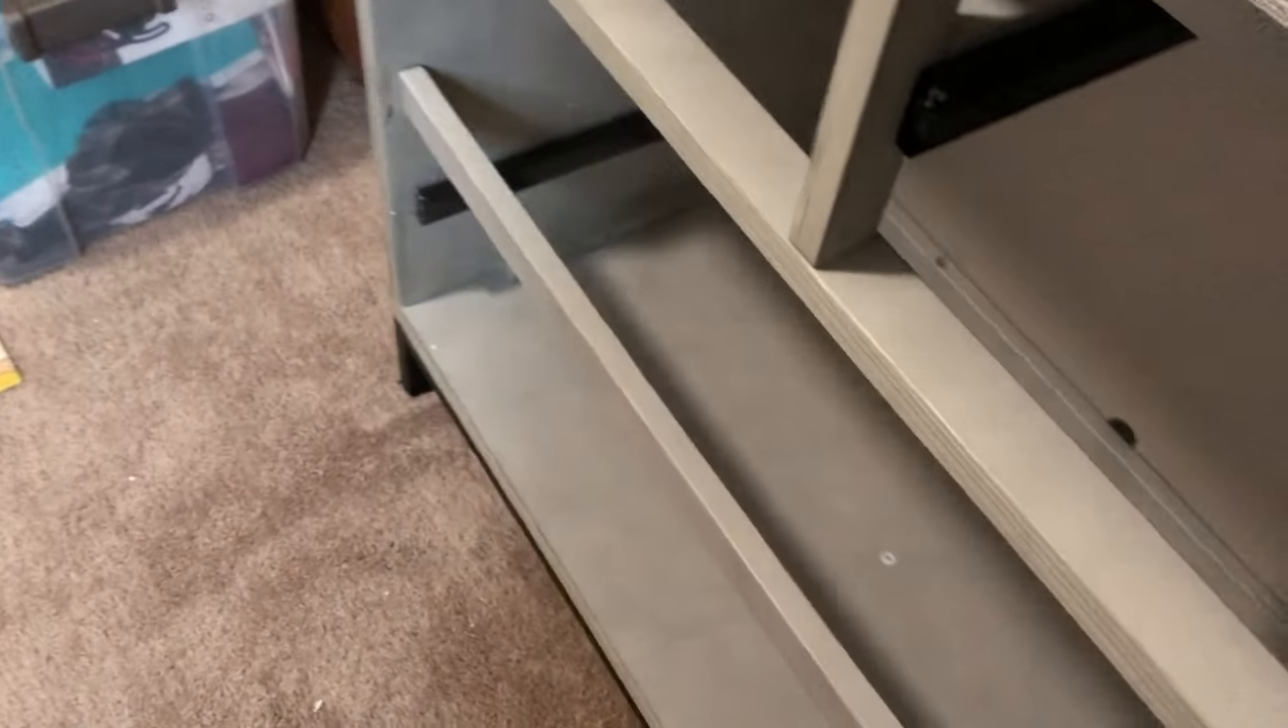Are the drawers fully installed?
No.